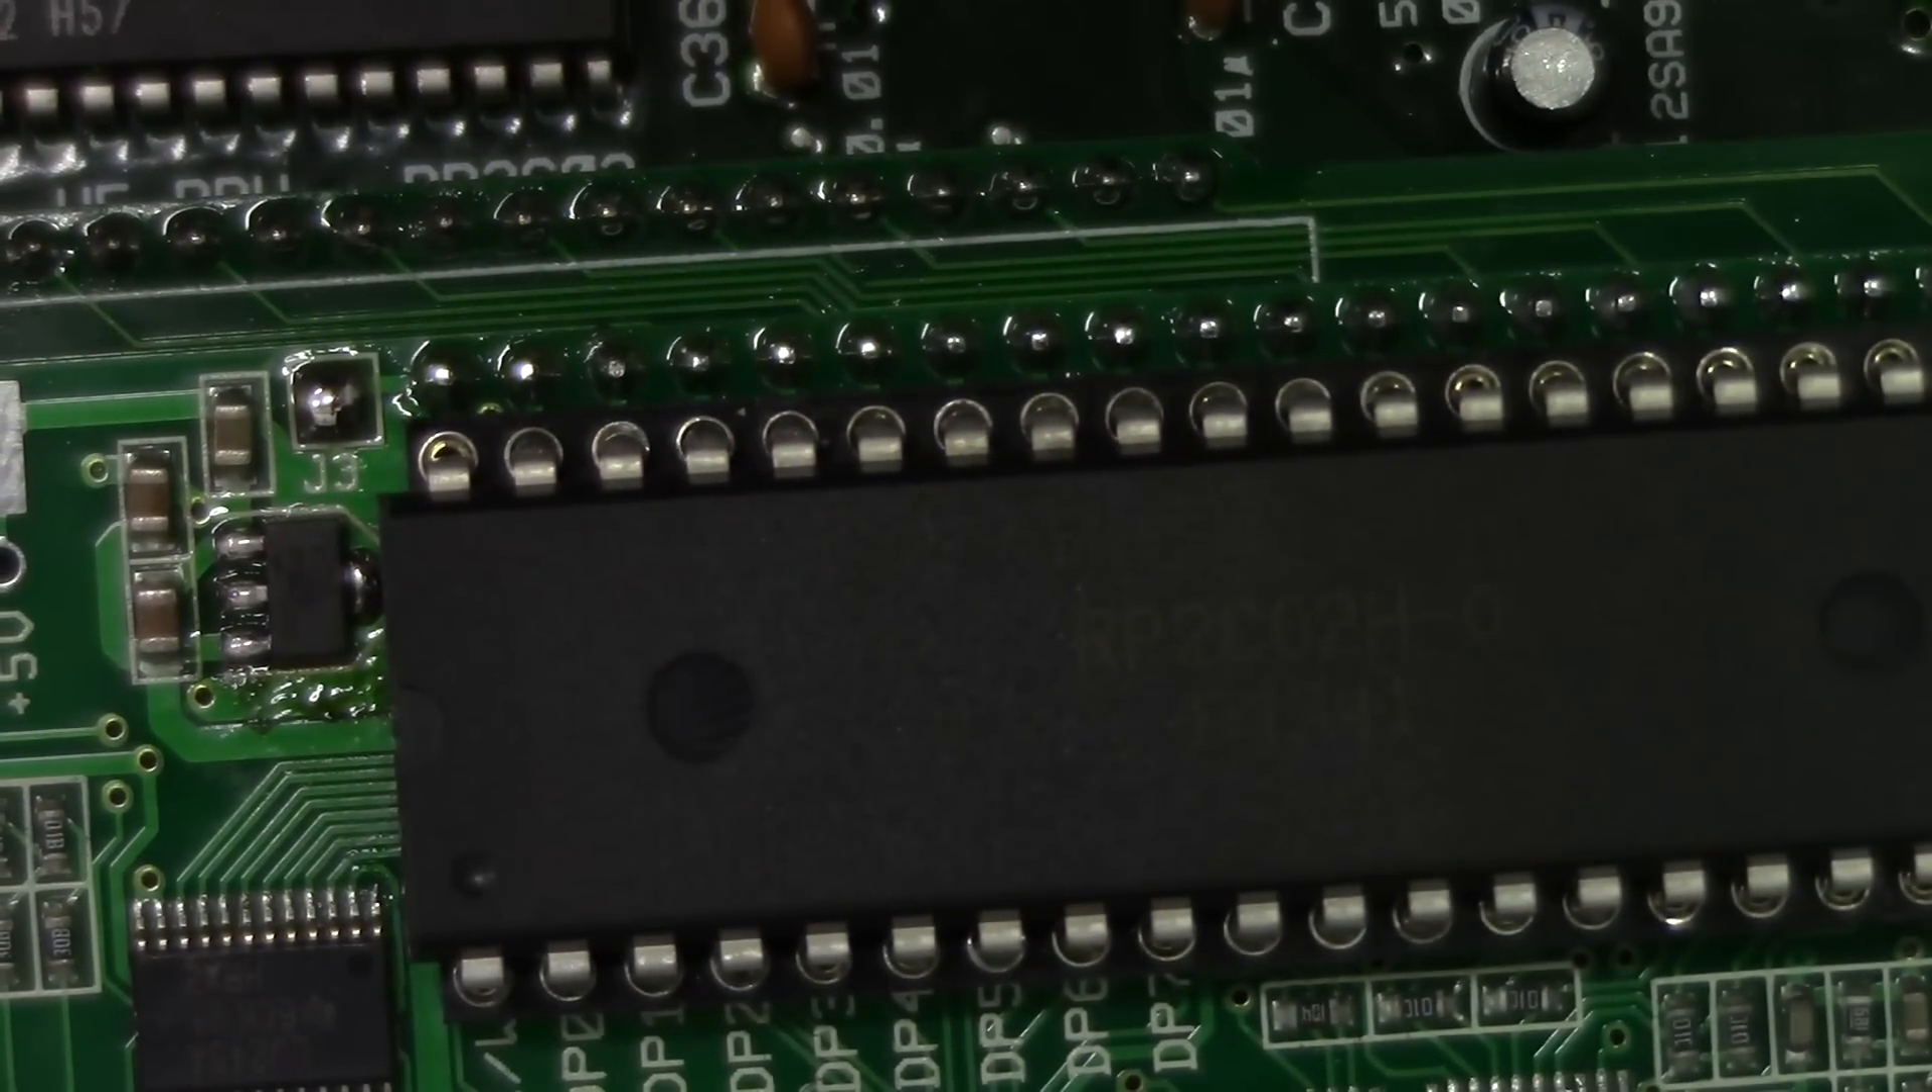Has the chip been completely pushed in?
Yes.